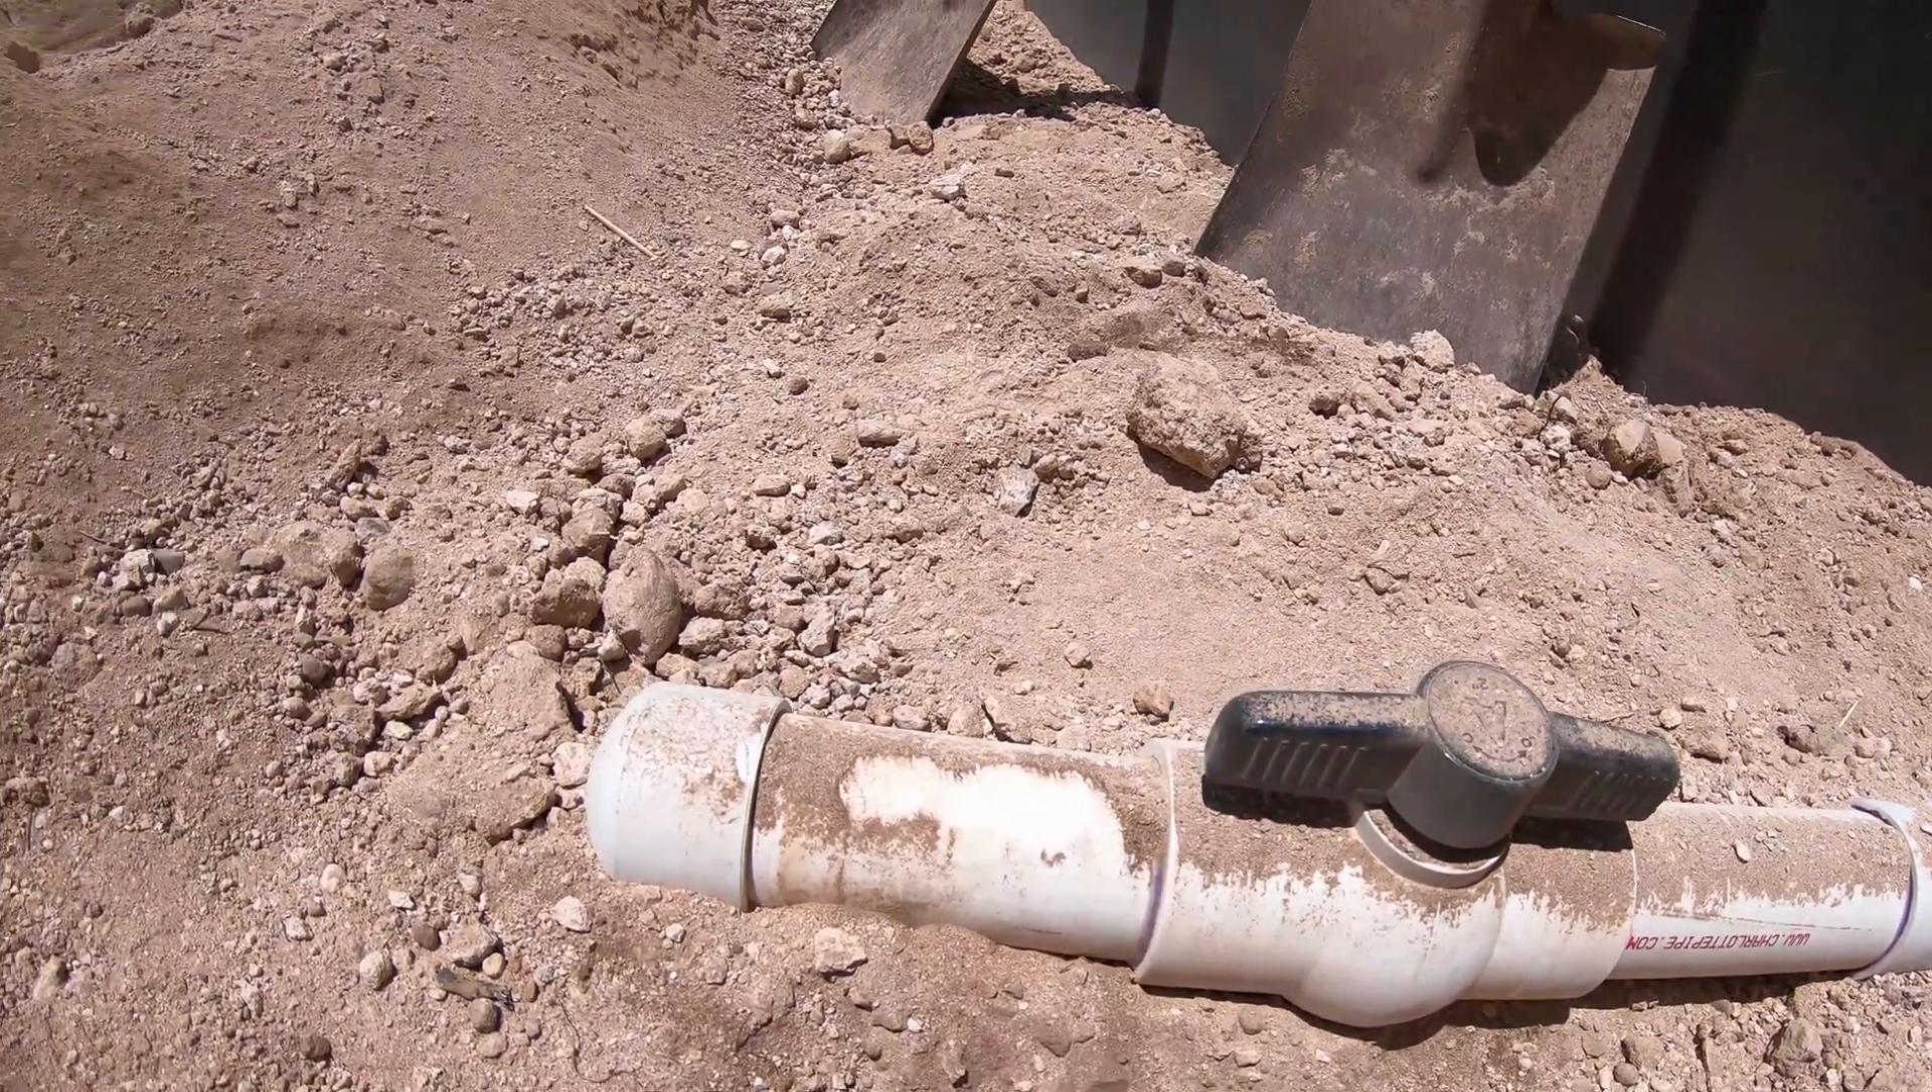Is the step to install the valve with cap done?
Yes.